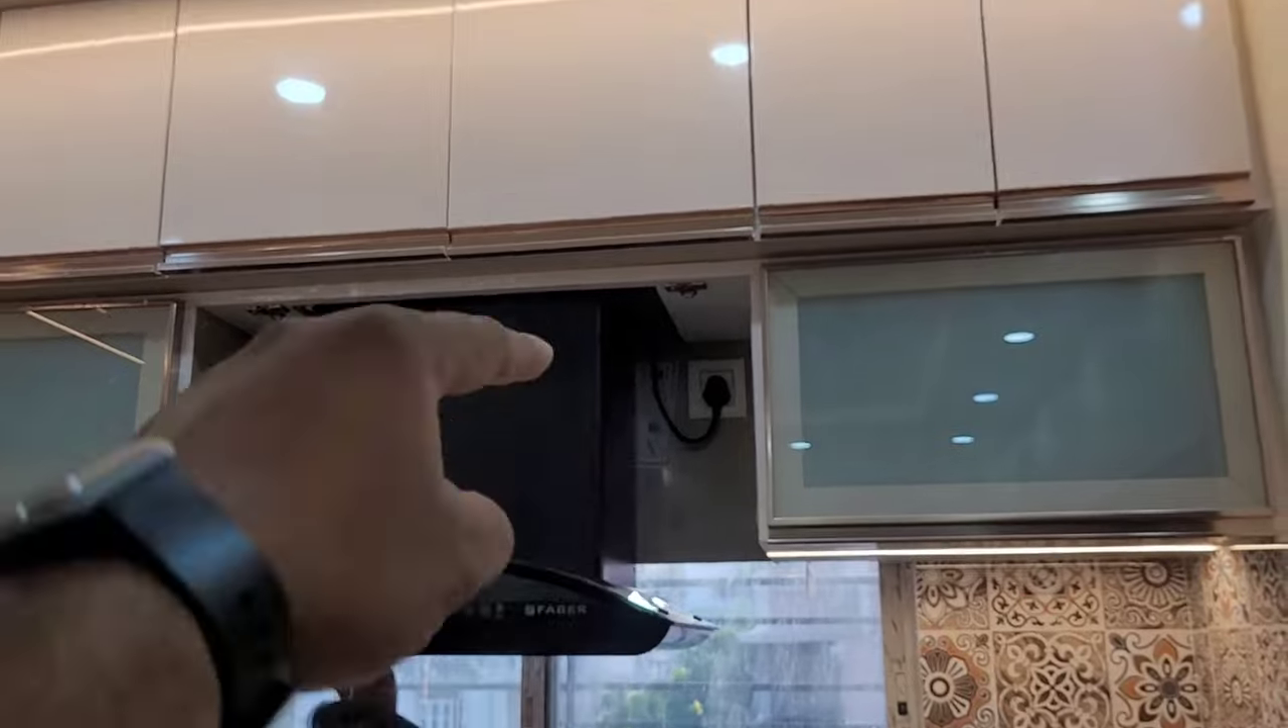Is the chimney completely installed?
Yes.